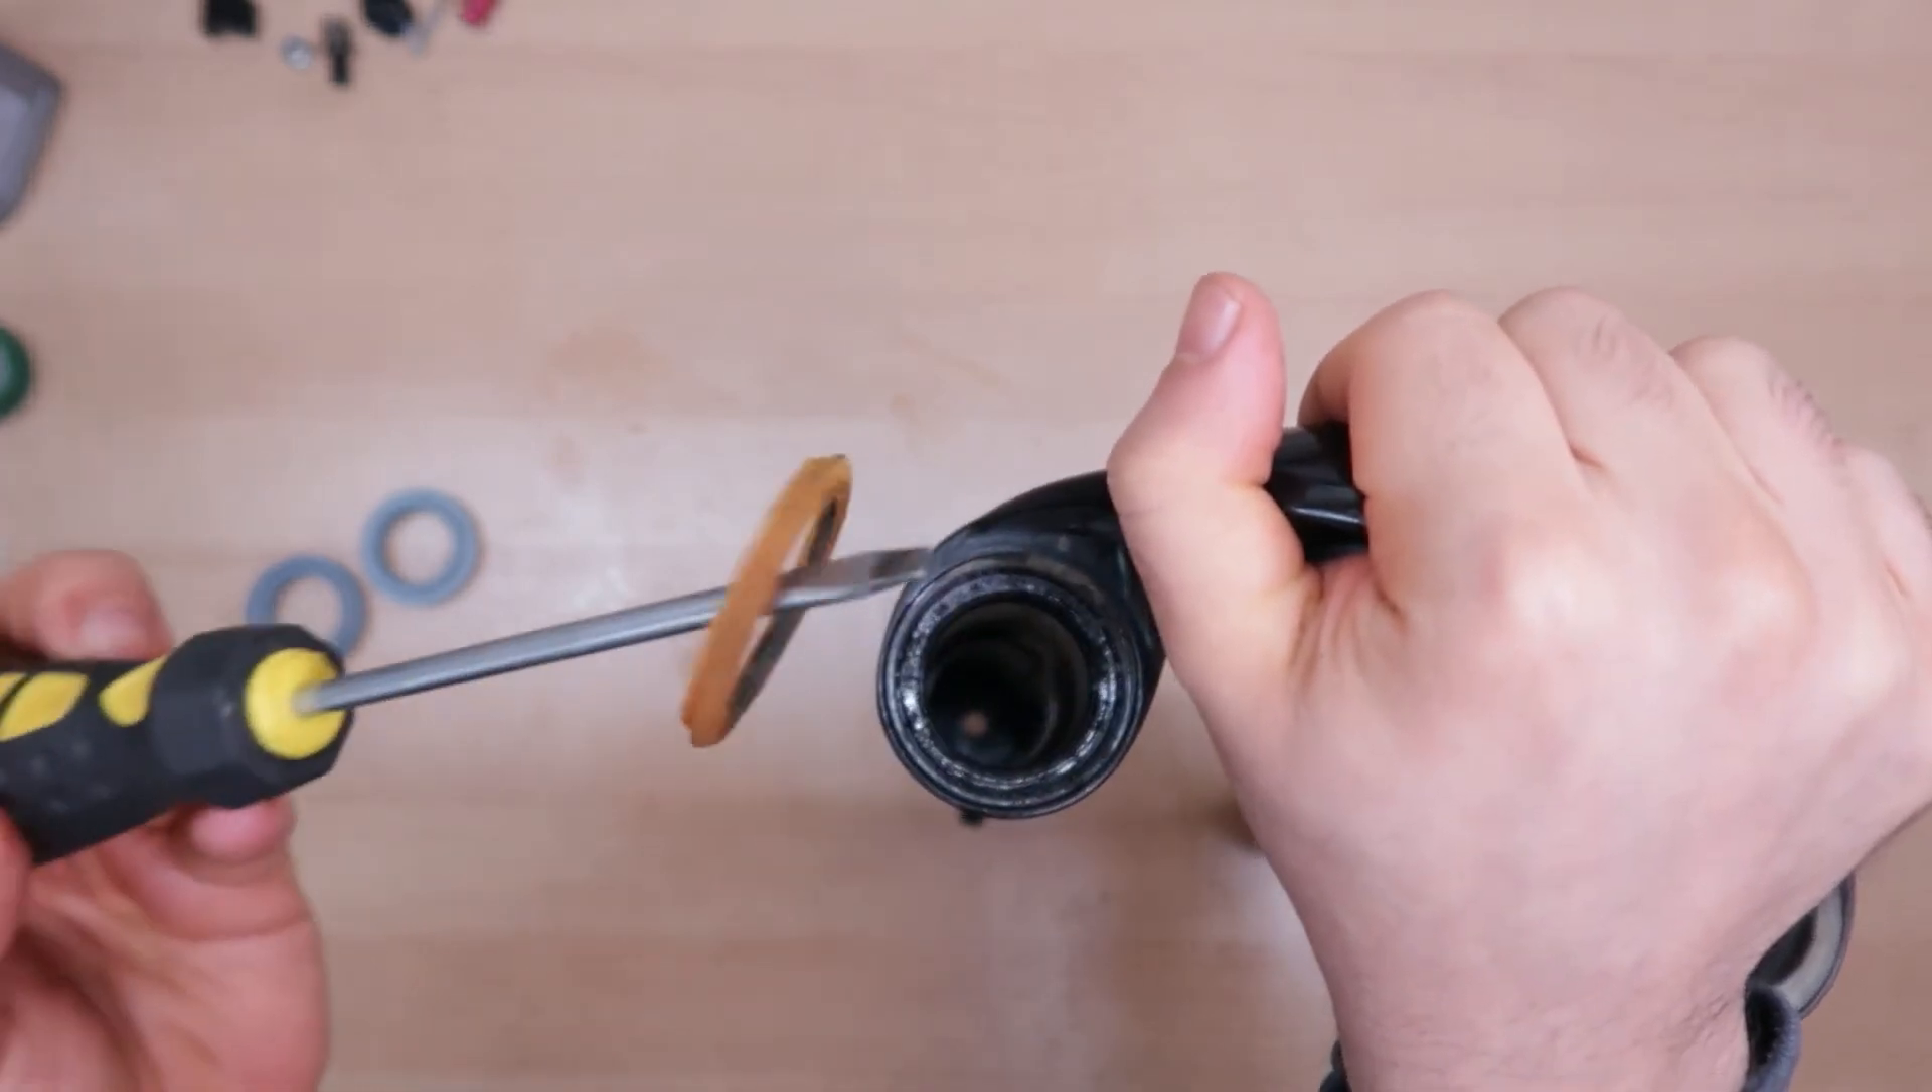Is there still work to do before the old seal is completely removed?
No.